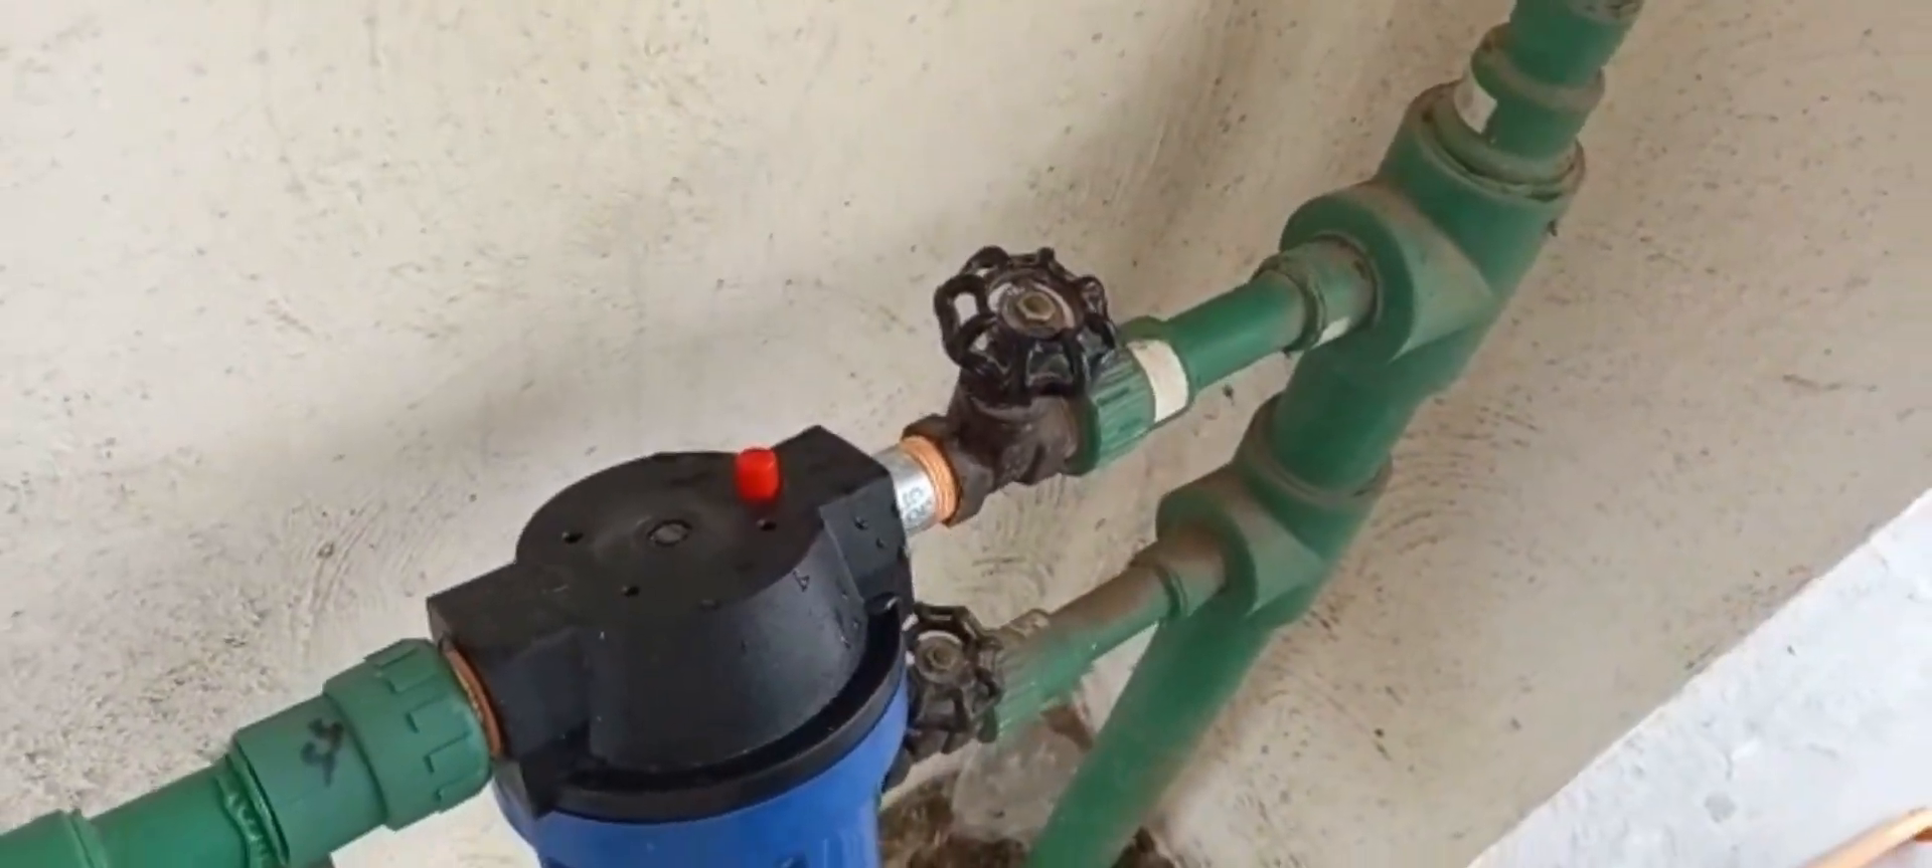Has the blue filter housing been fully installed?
Yes.